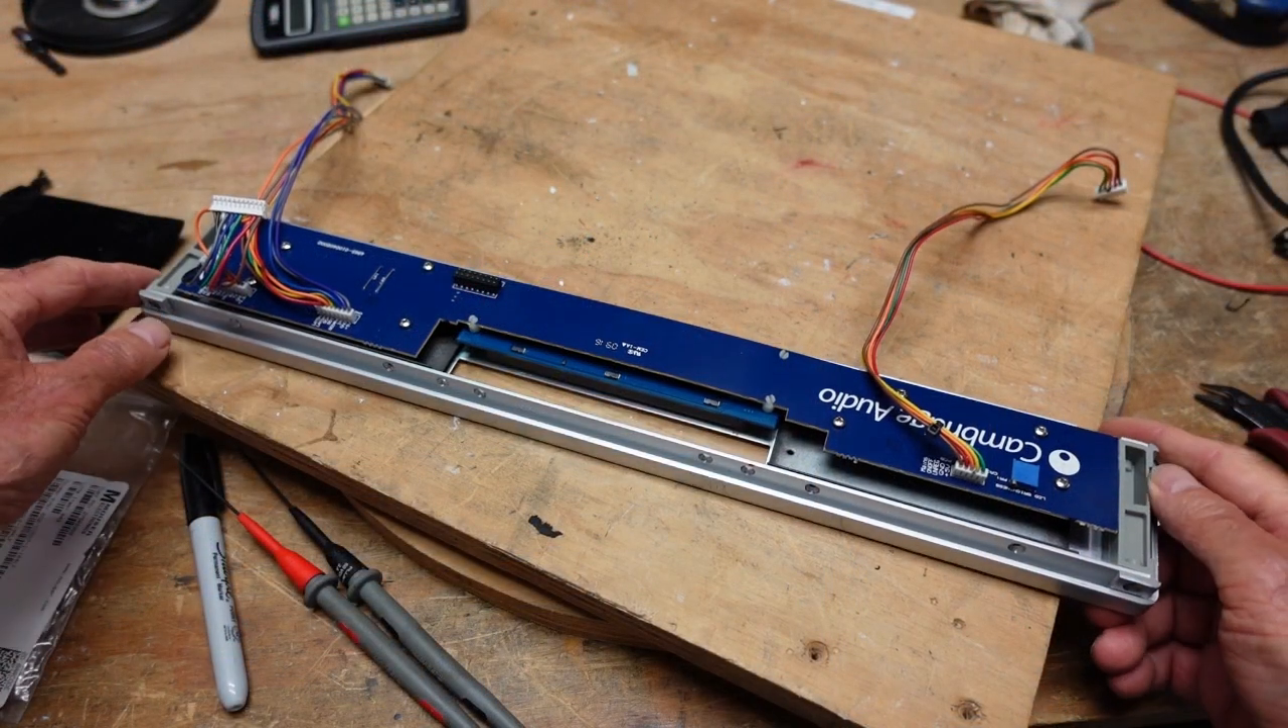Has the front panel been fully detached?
Yes.